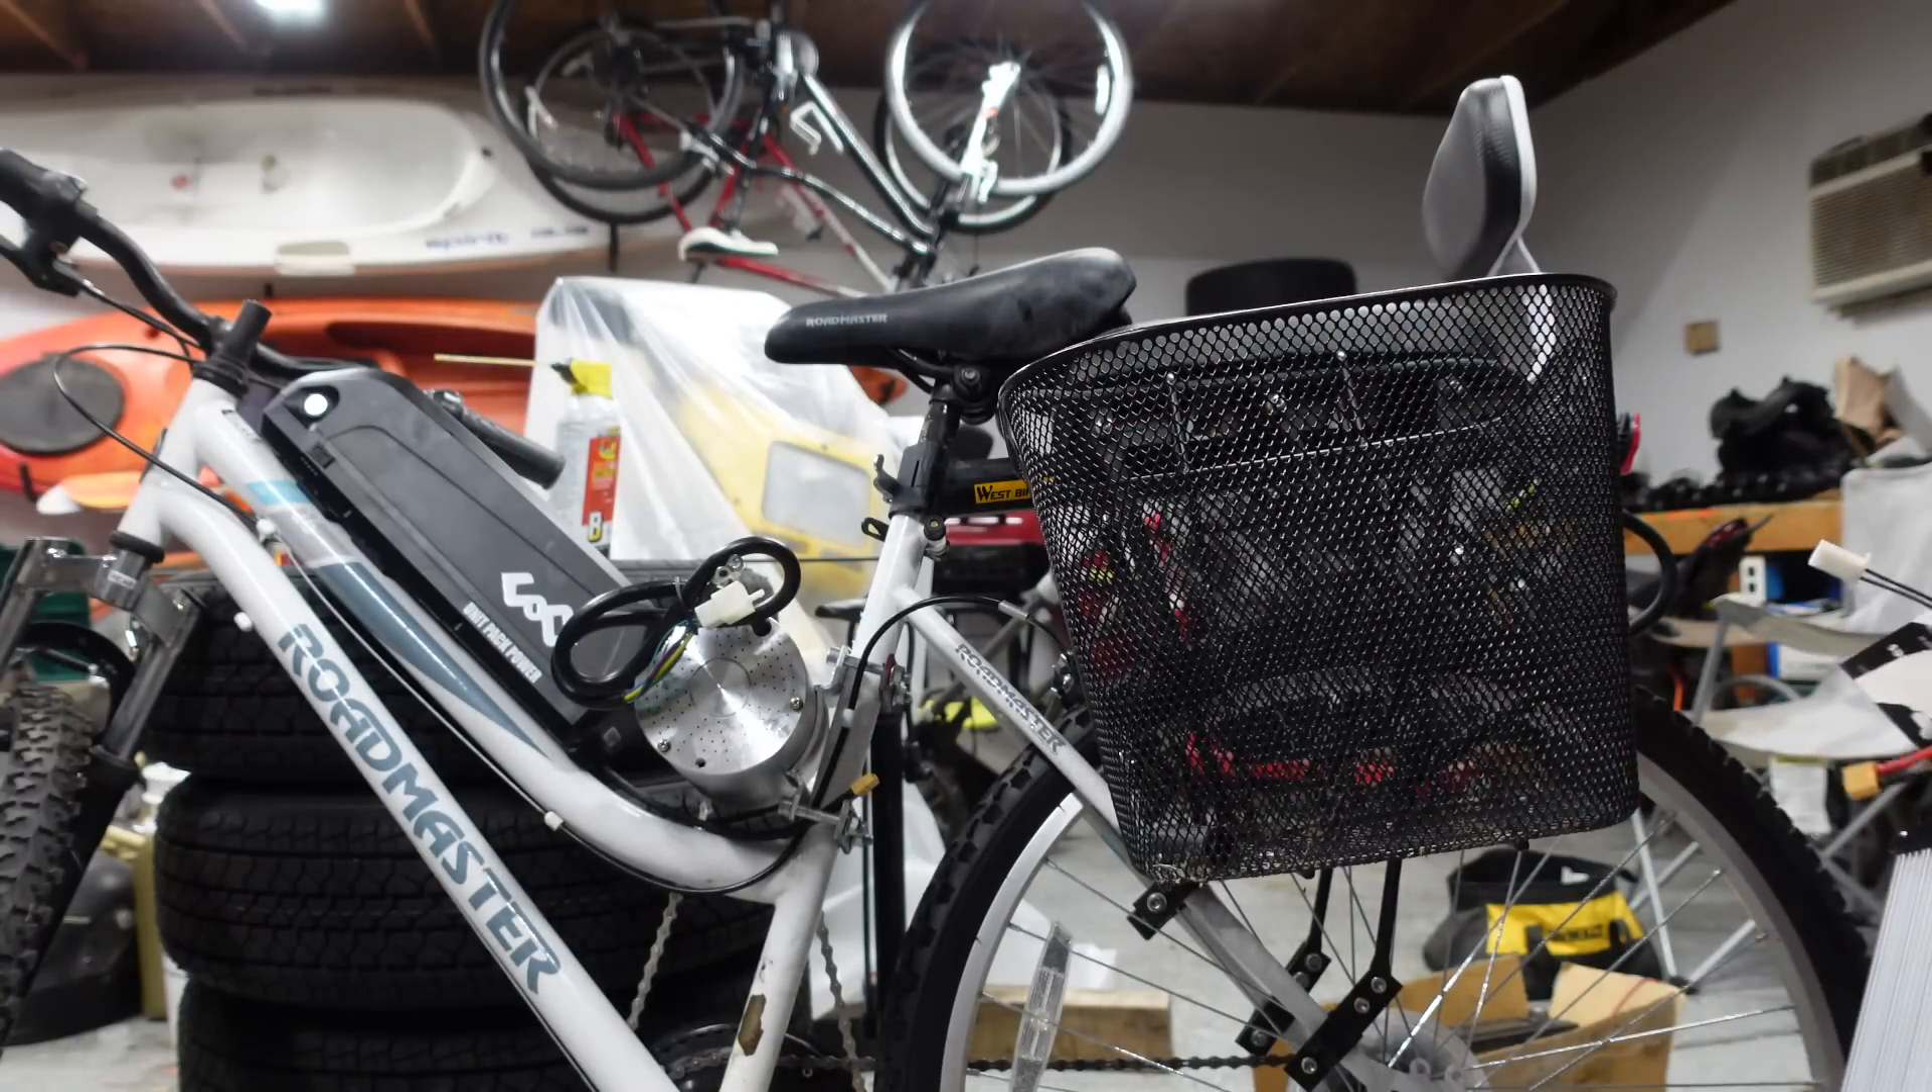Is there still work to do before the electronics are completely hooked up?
Yes.